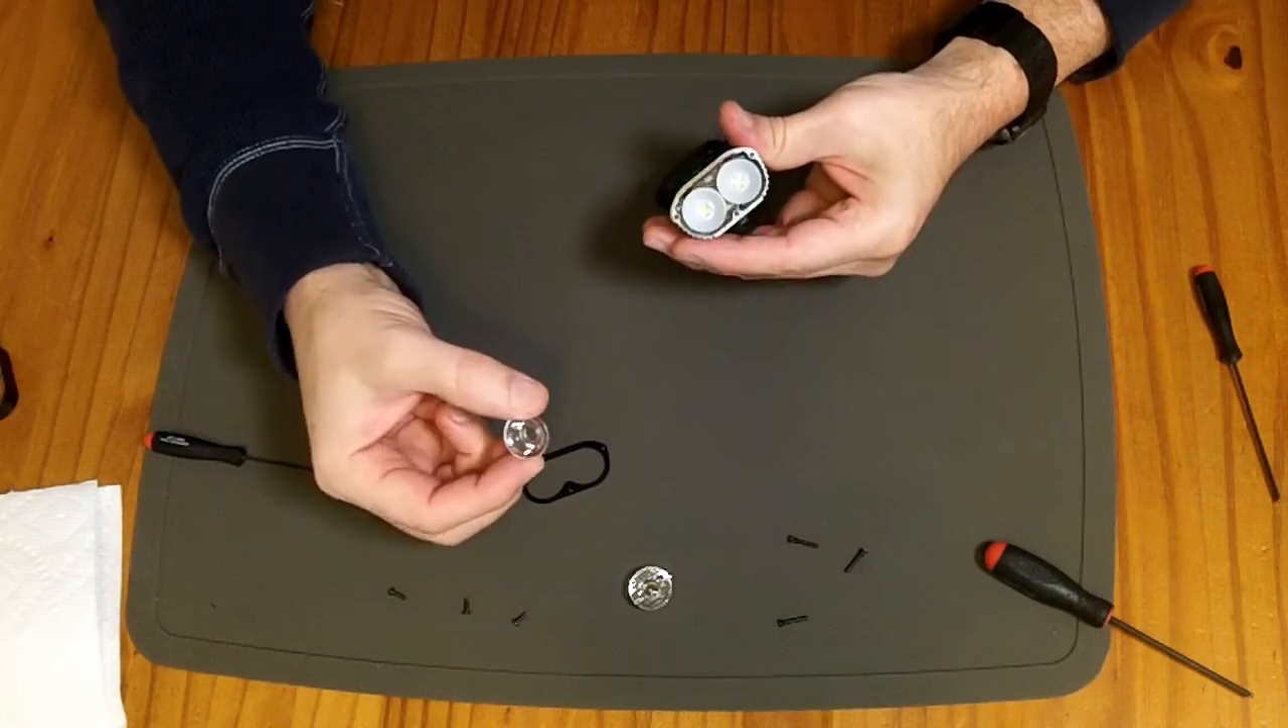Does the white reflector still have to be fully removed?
Yes.